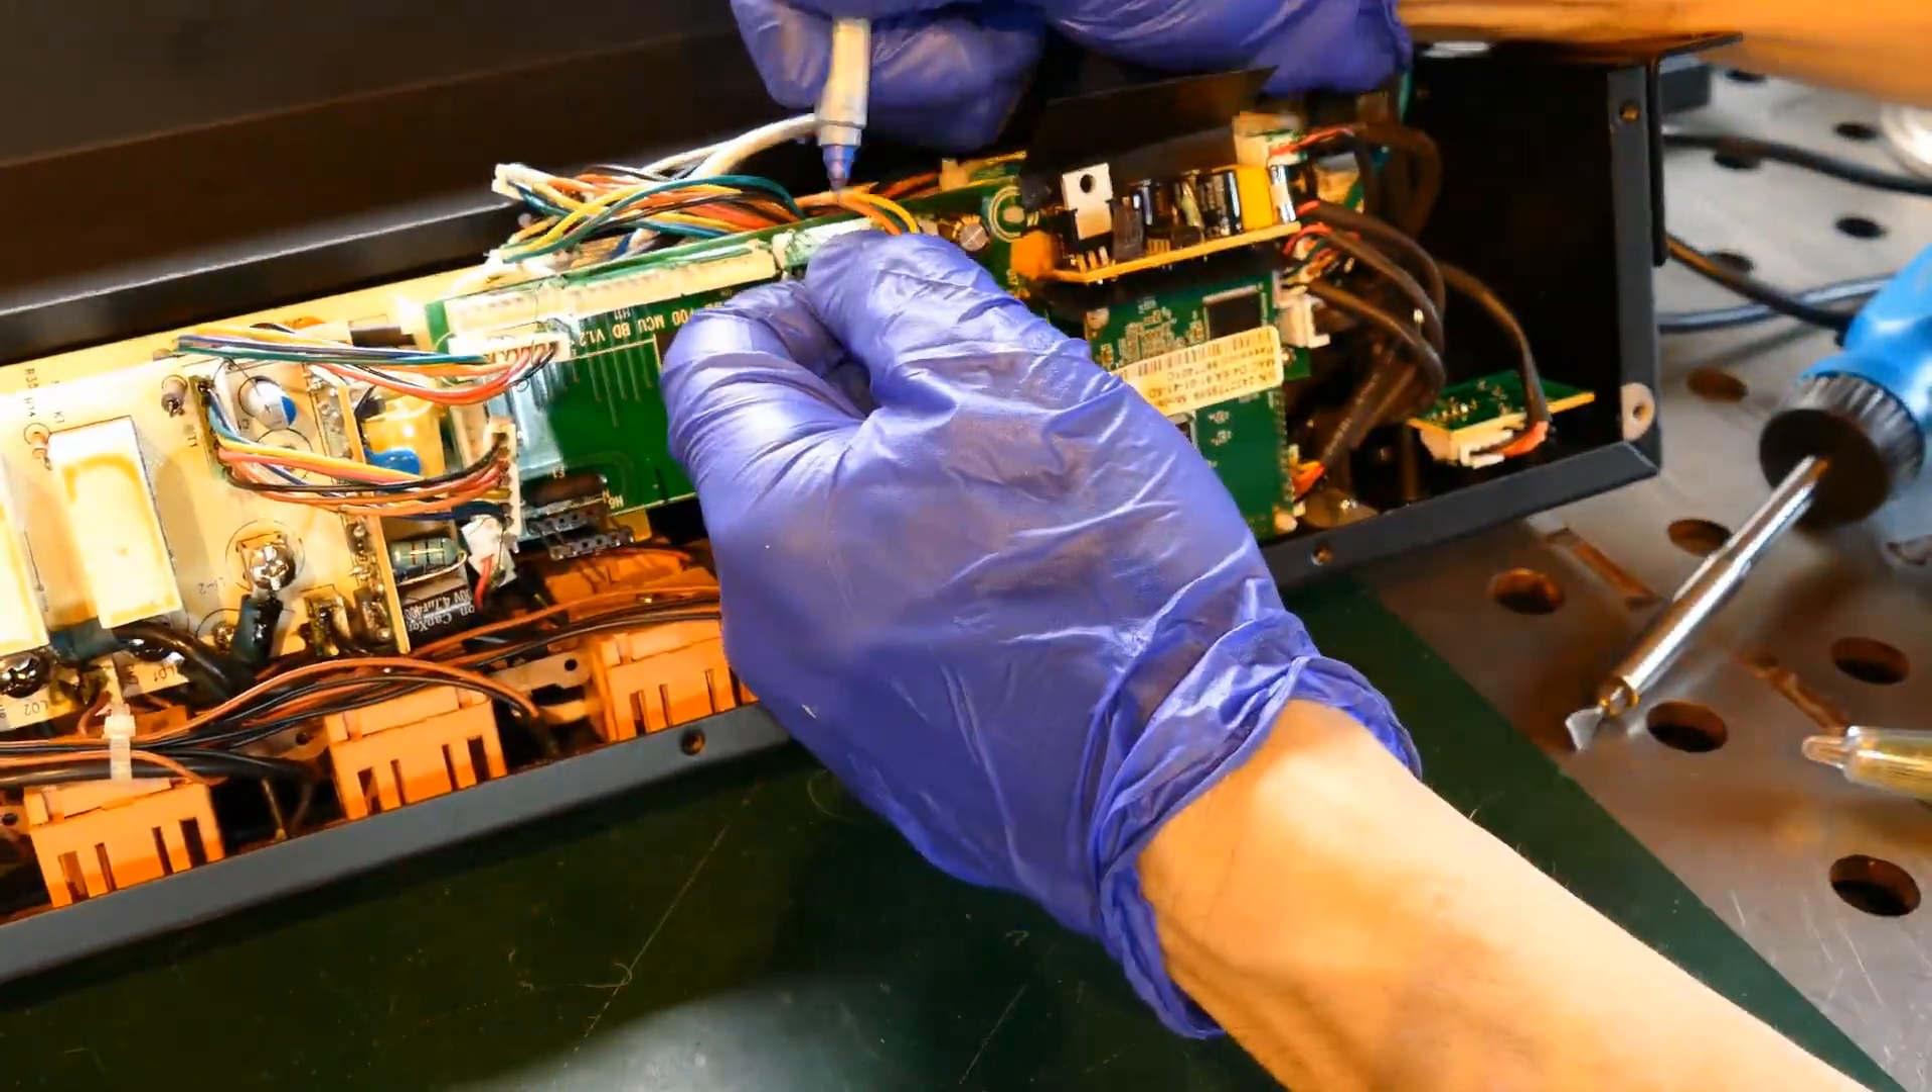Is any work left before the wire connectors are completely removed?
Yes.